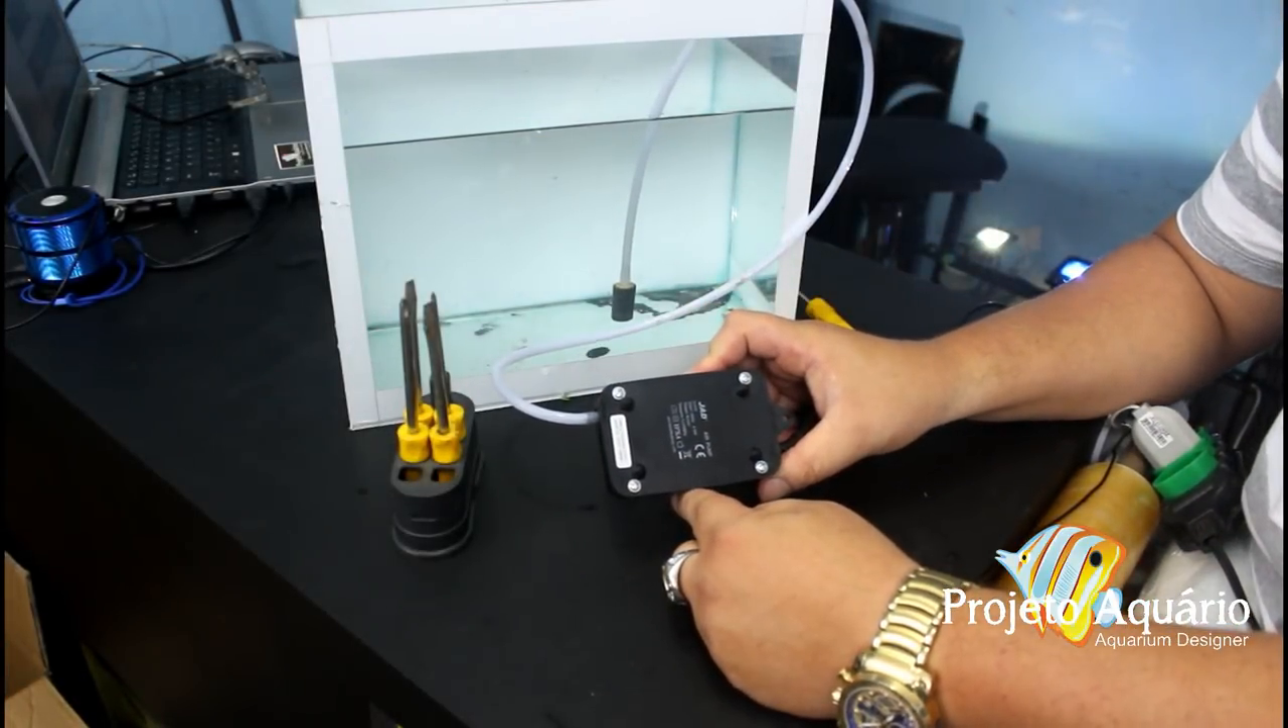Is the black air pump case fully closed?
Yes.